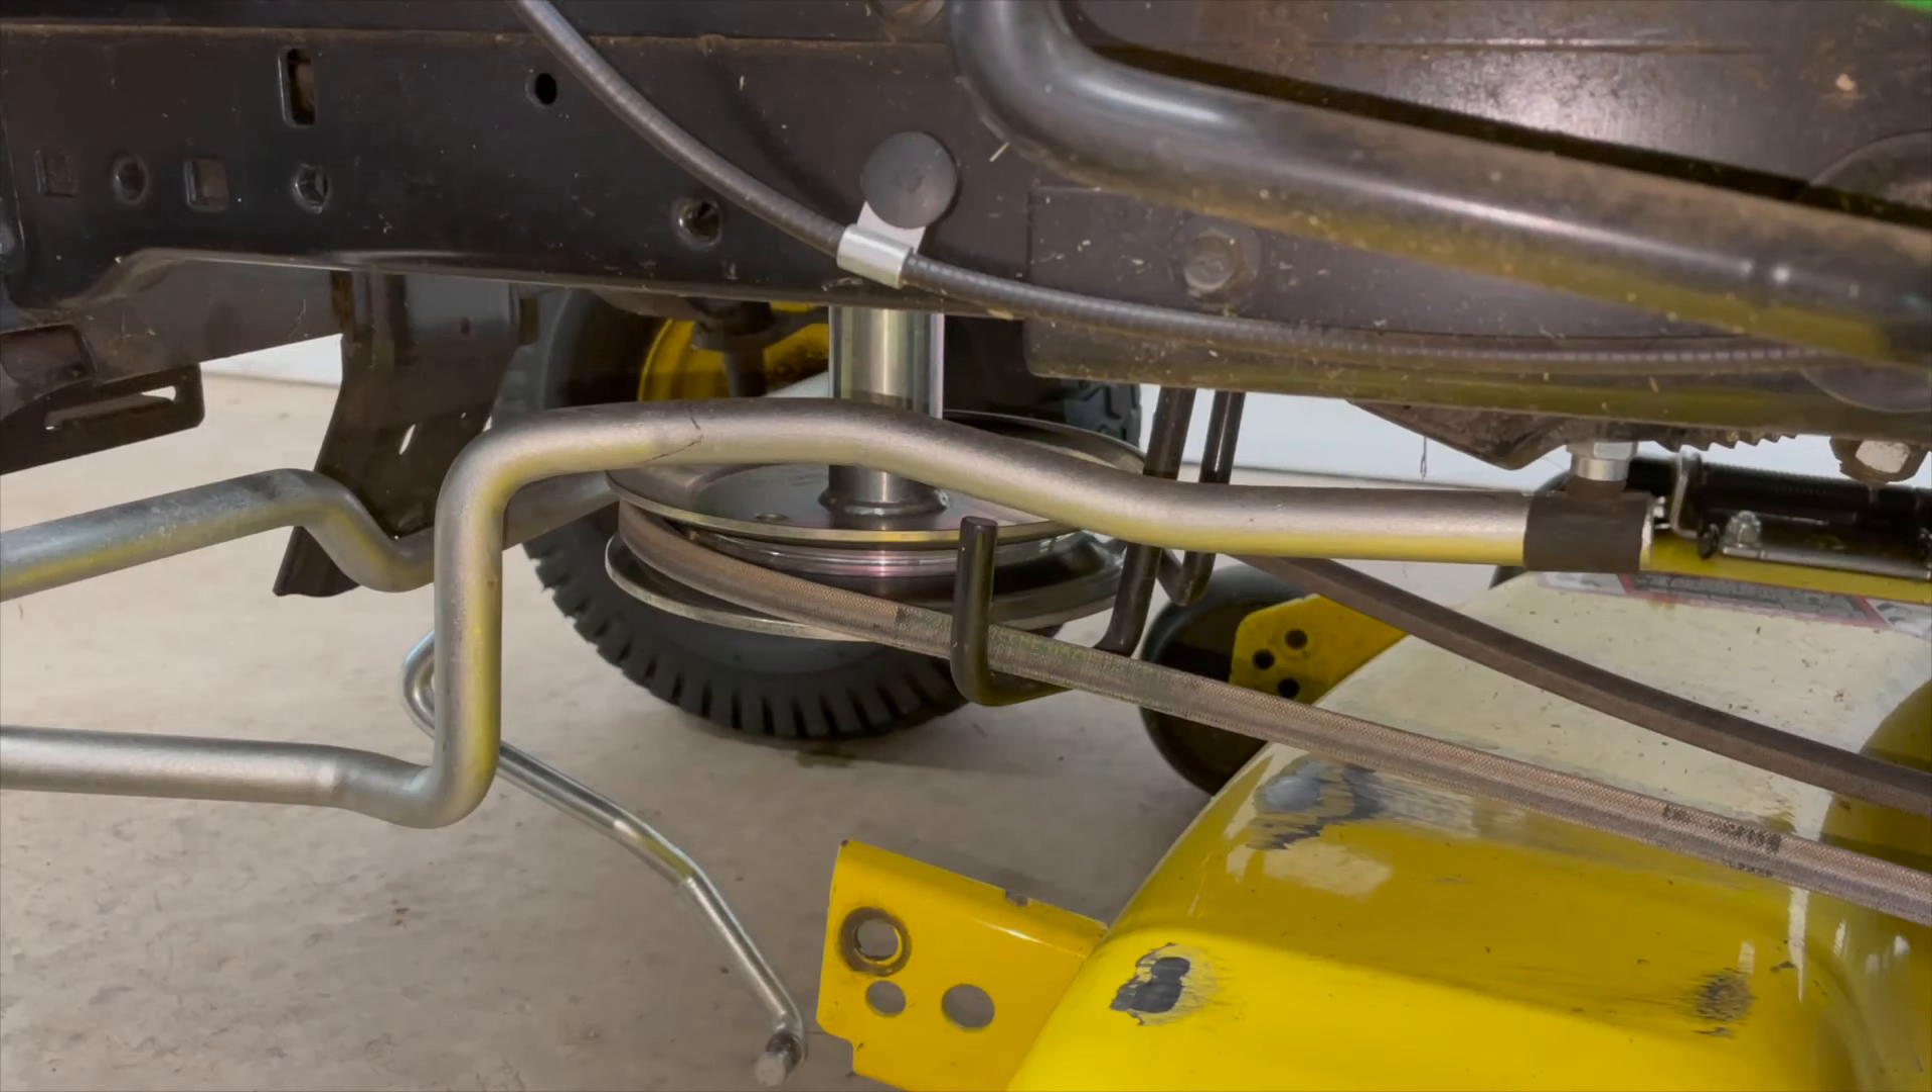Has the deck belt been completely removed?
No.